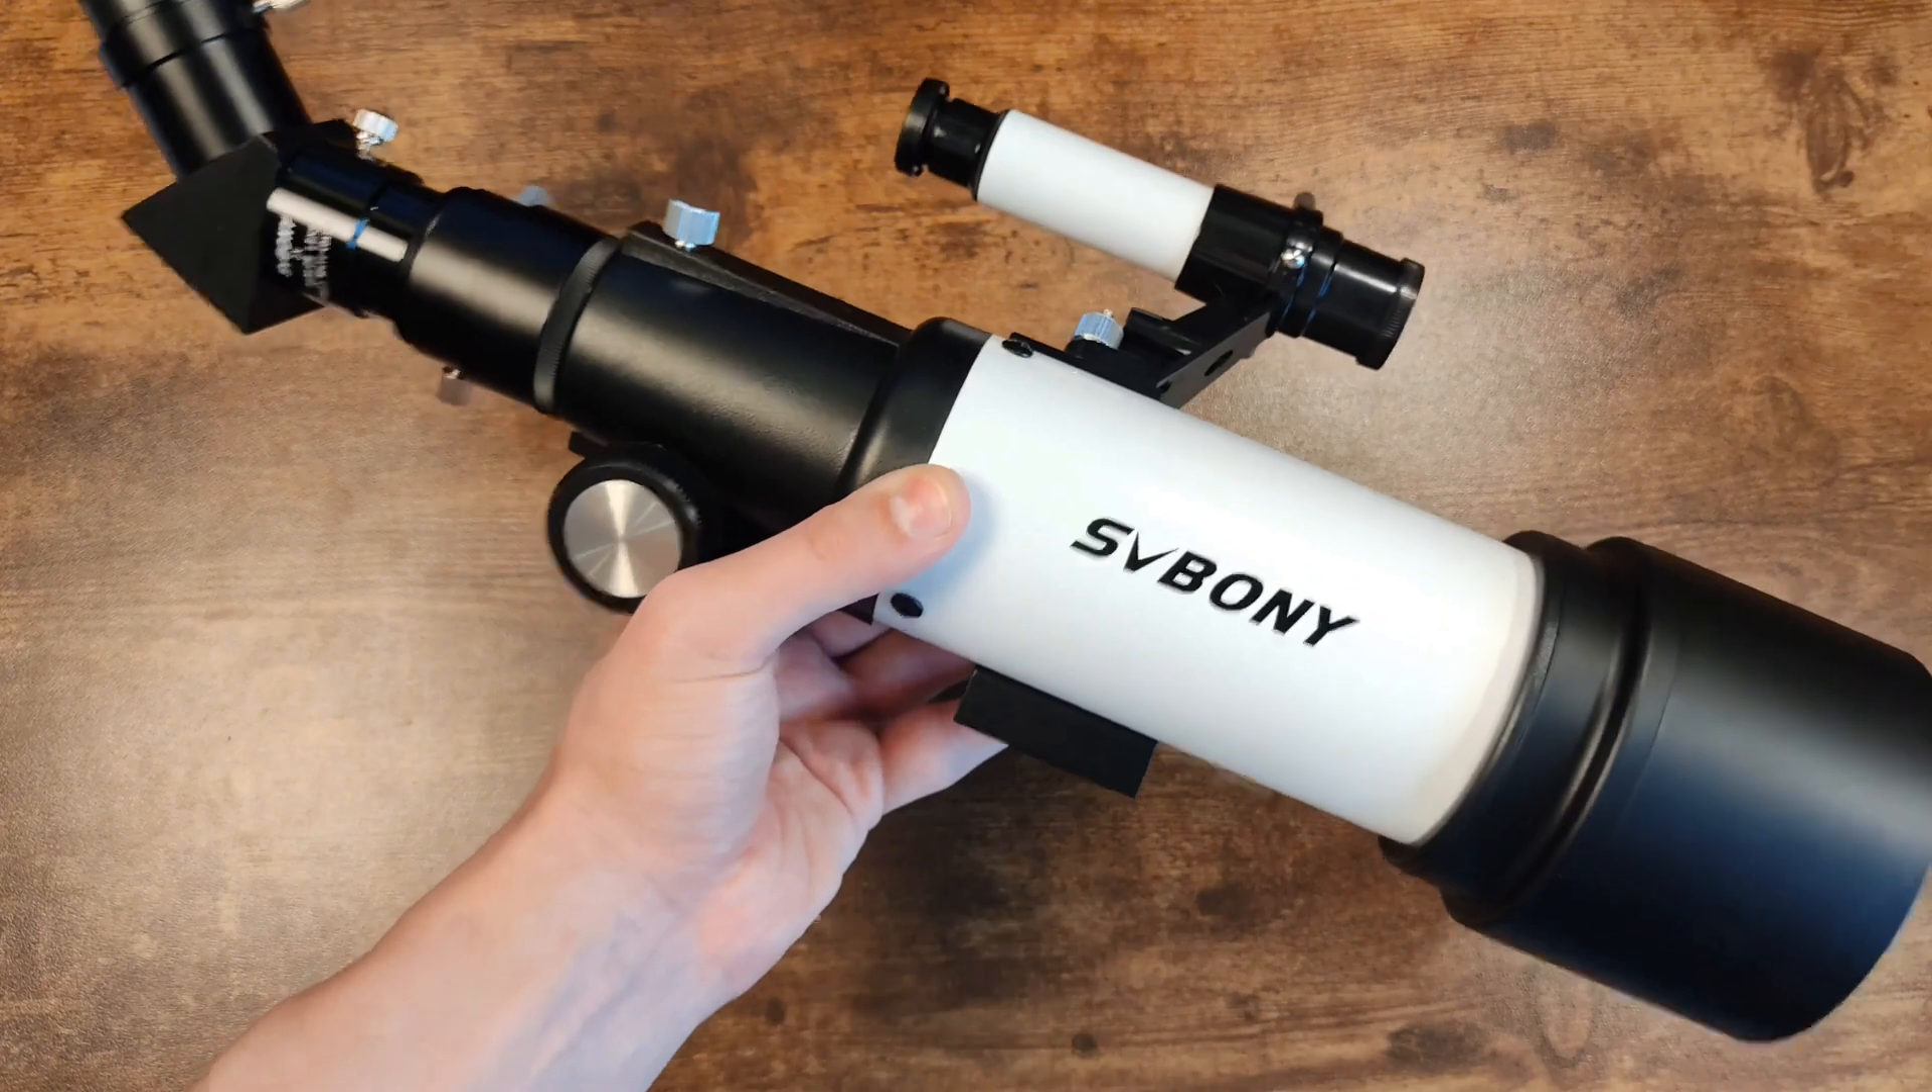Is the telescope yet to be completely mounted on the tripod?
Yes.